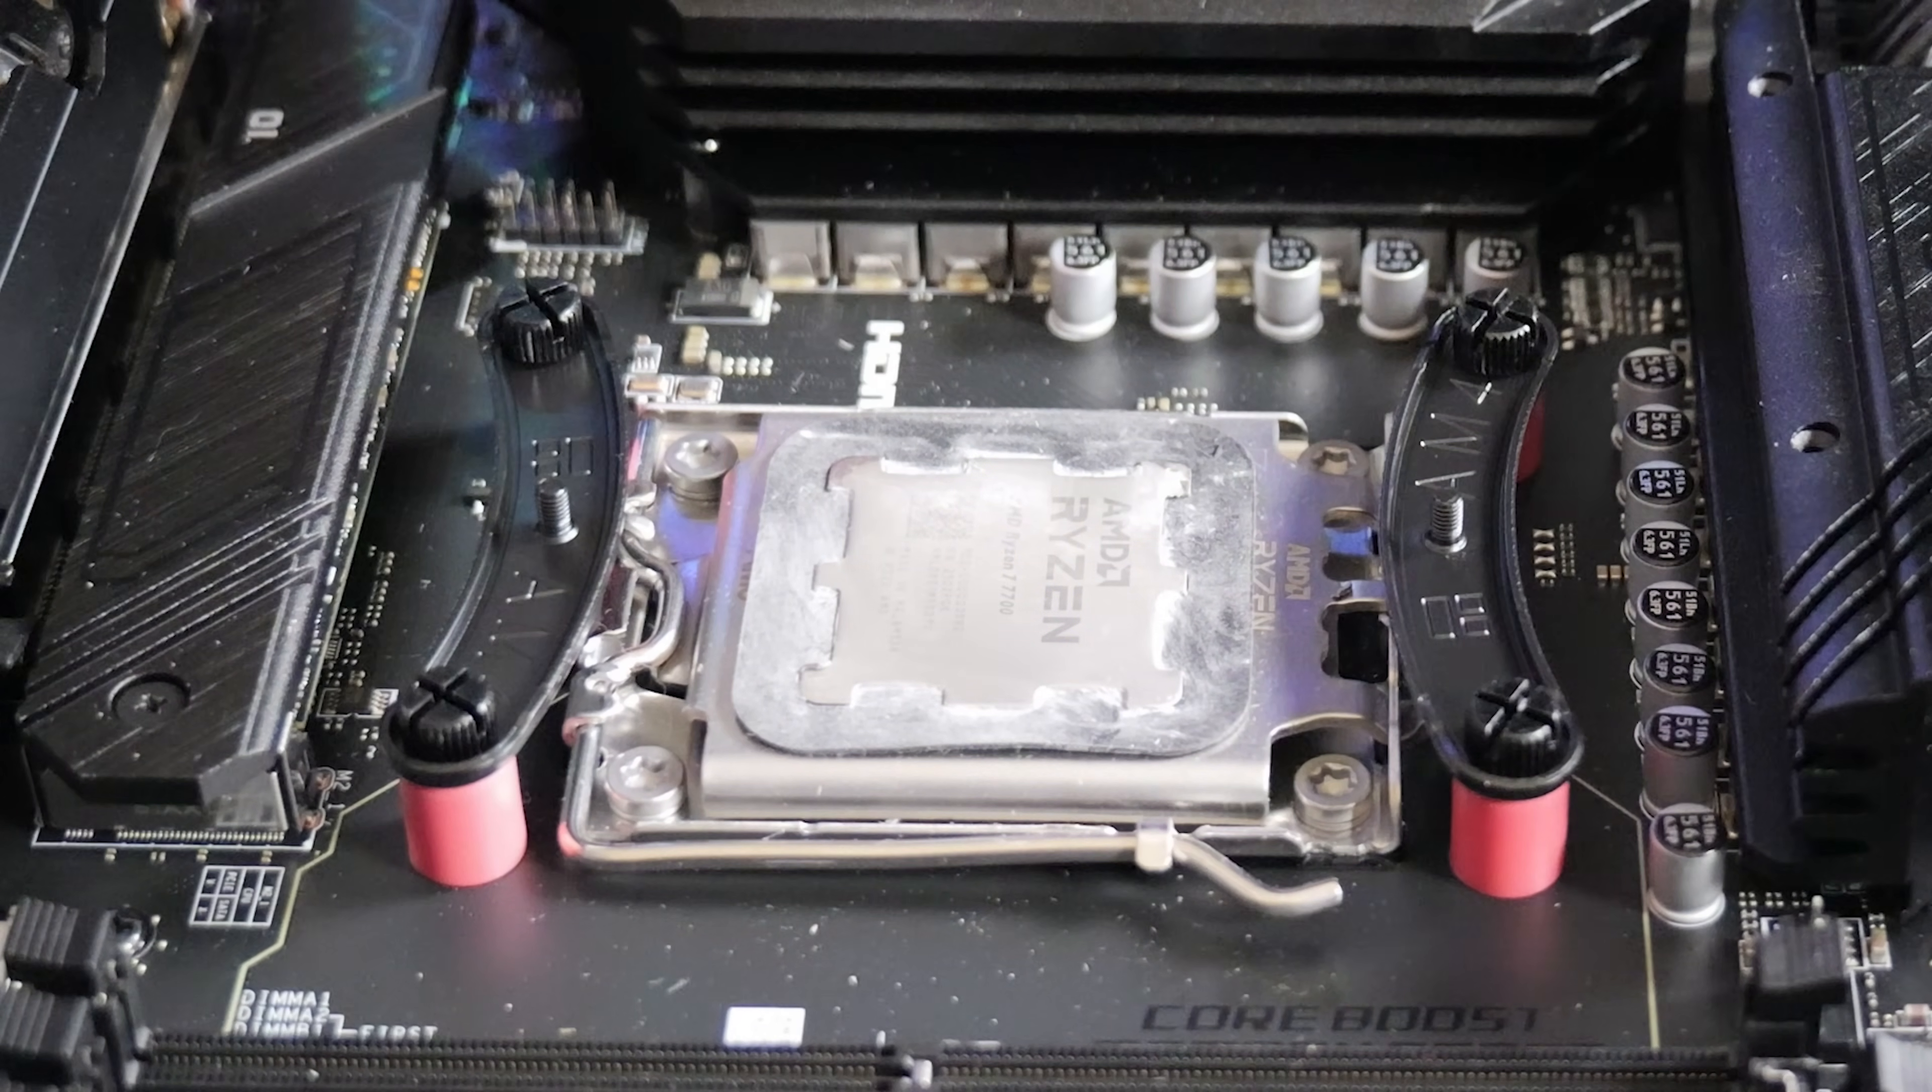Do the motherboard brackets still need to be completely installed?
No.